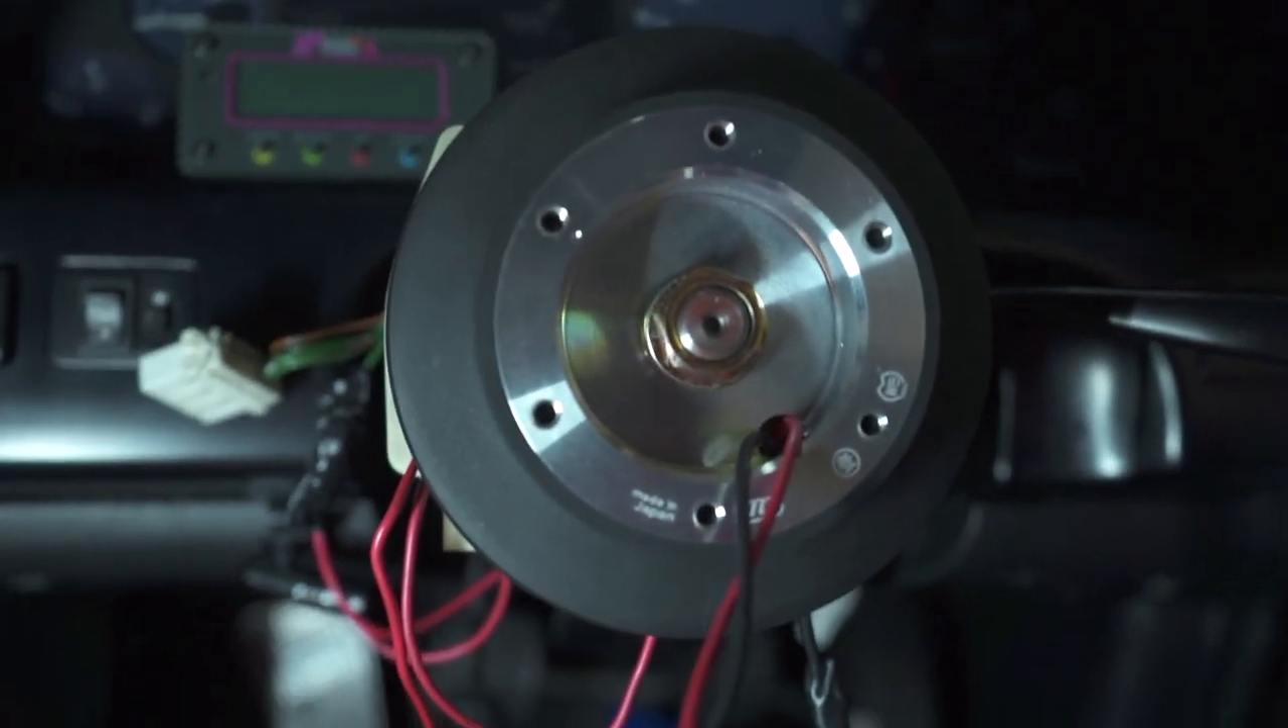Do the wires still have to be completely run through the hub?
No.